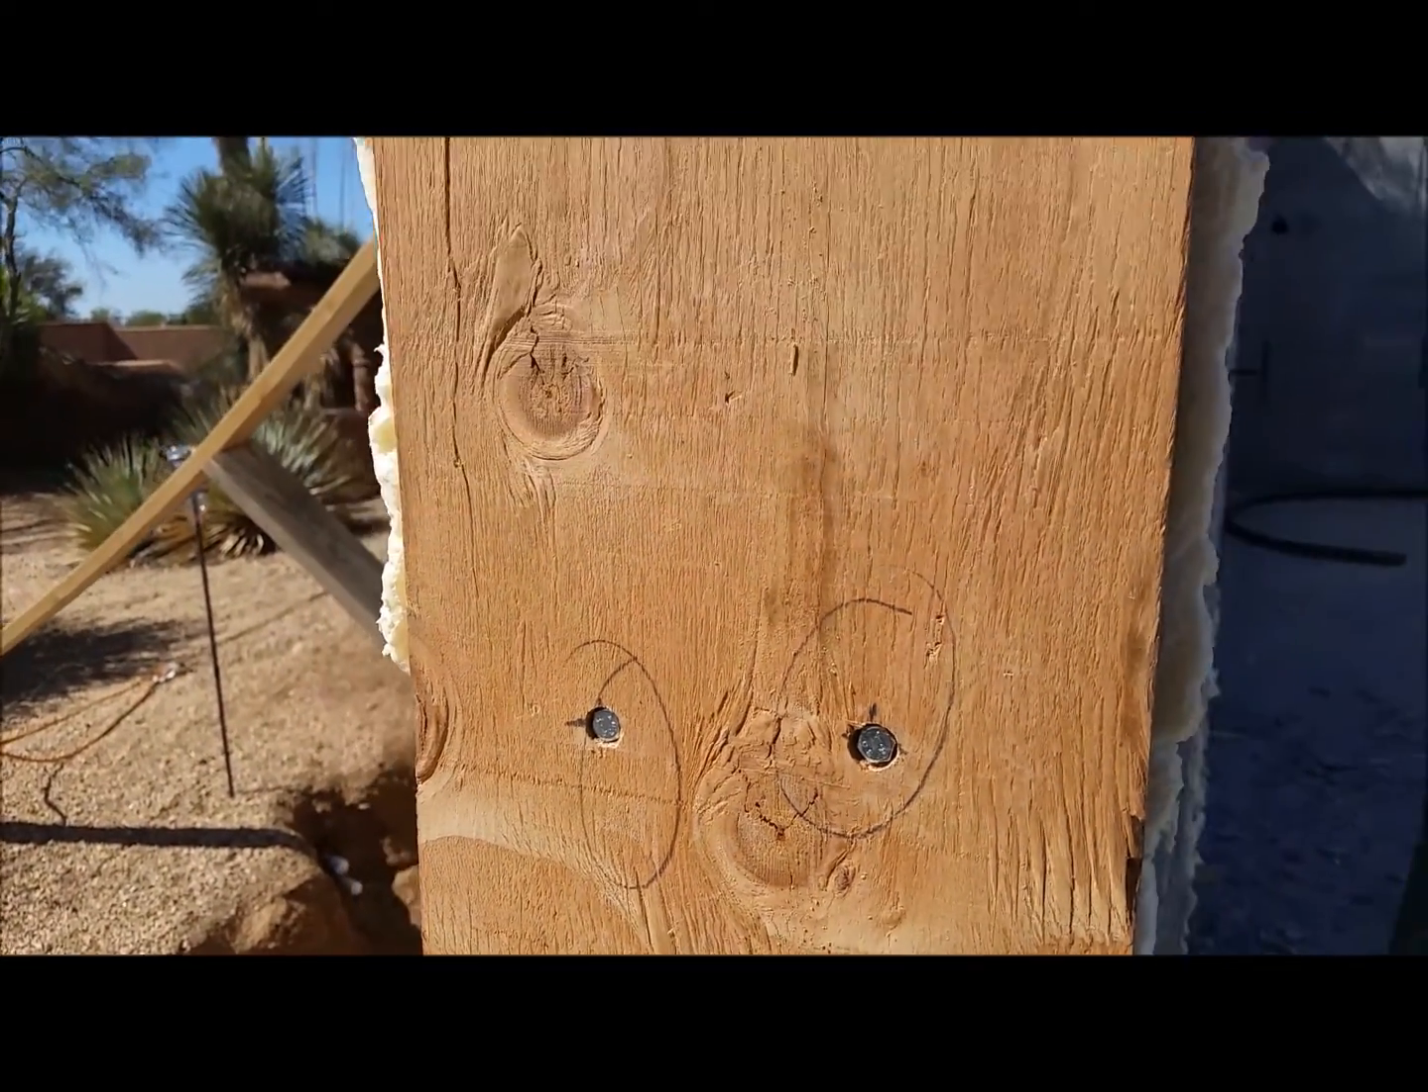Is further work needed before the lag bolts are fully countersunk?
No.